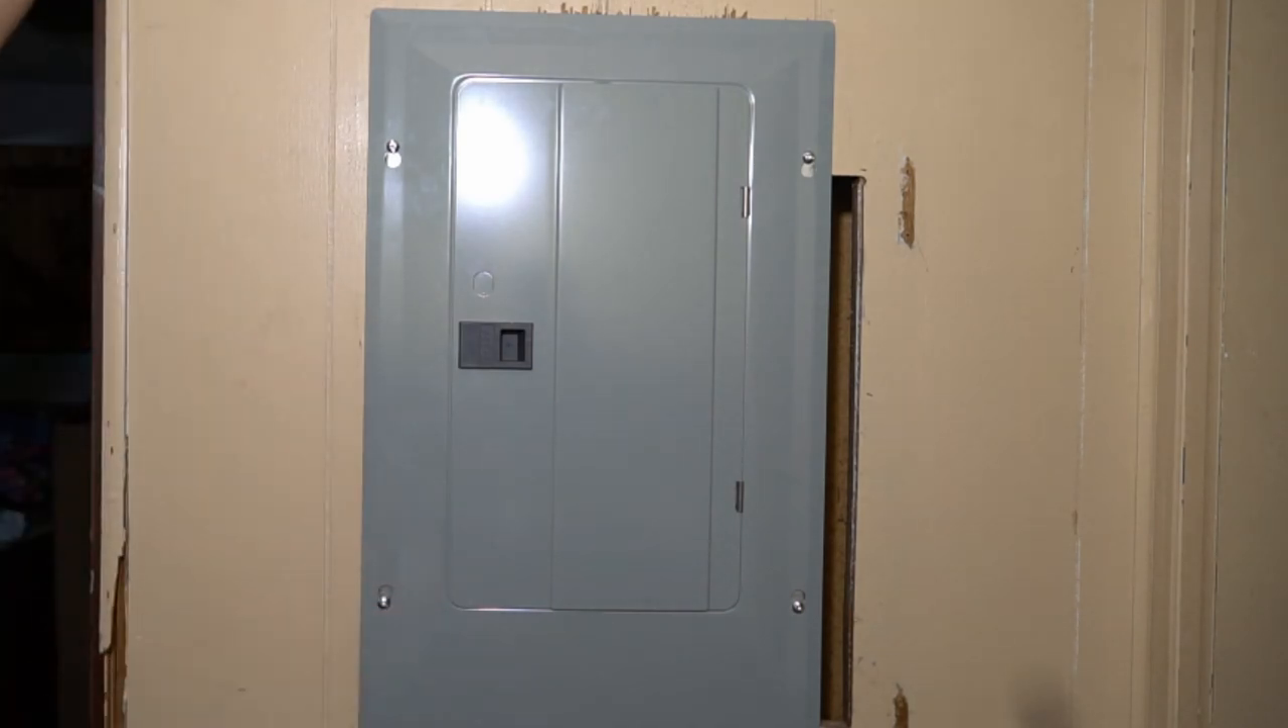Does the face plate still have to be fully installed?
No.